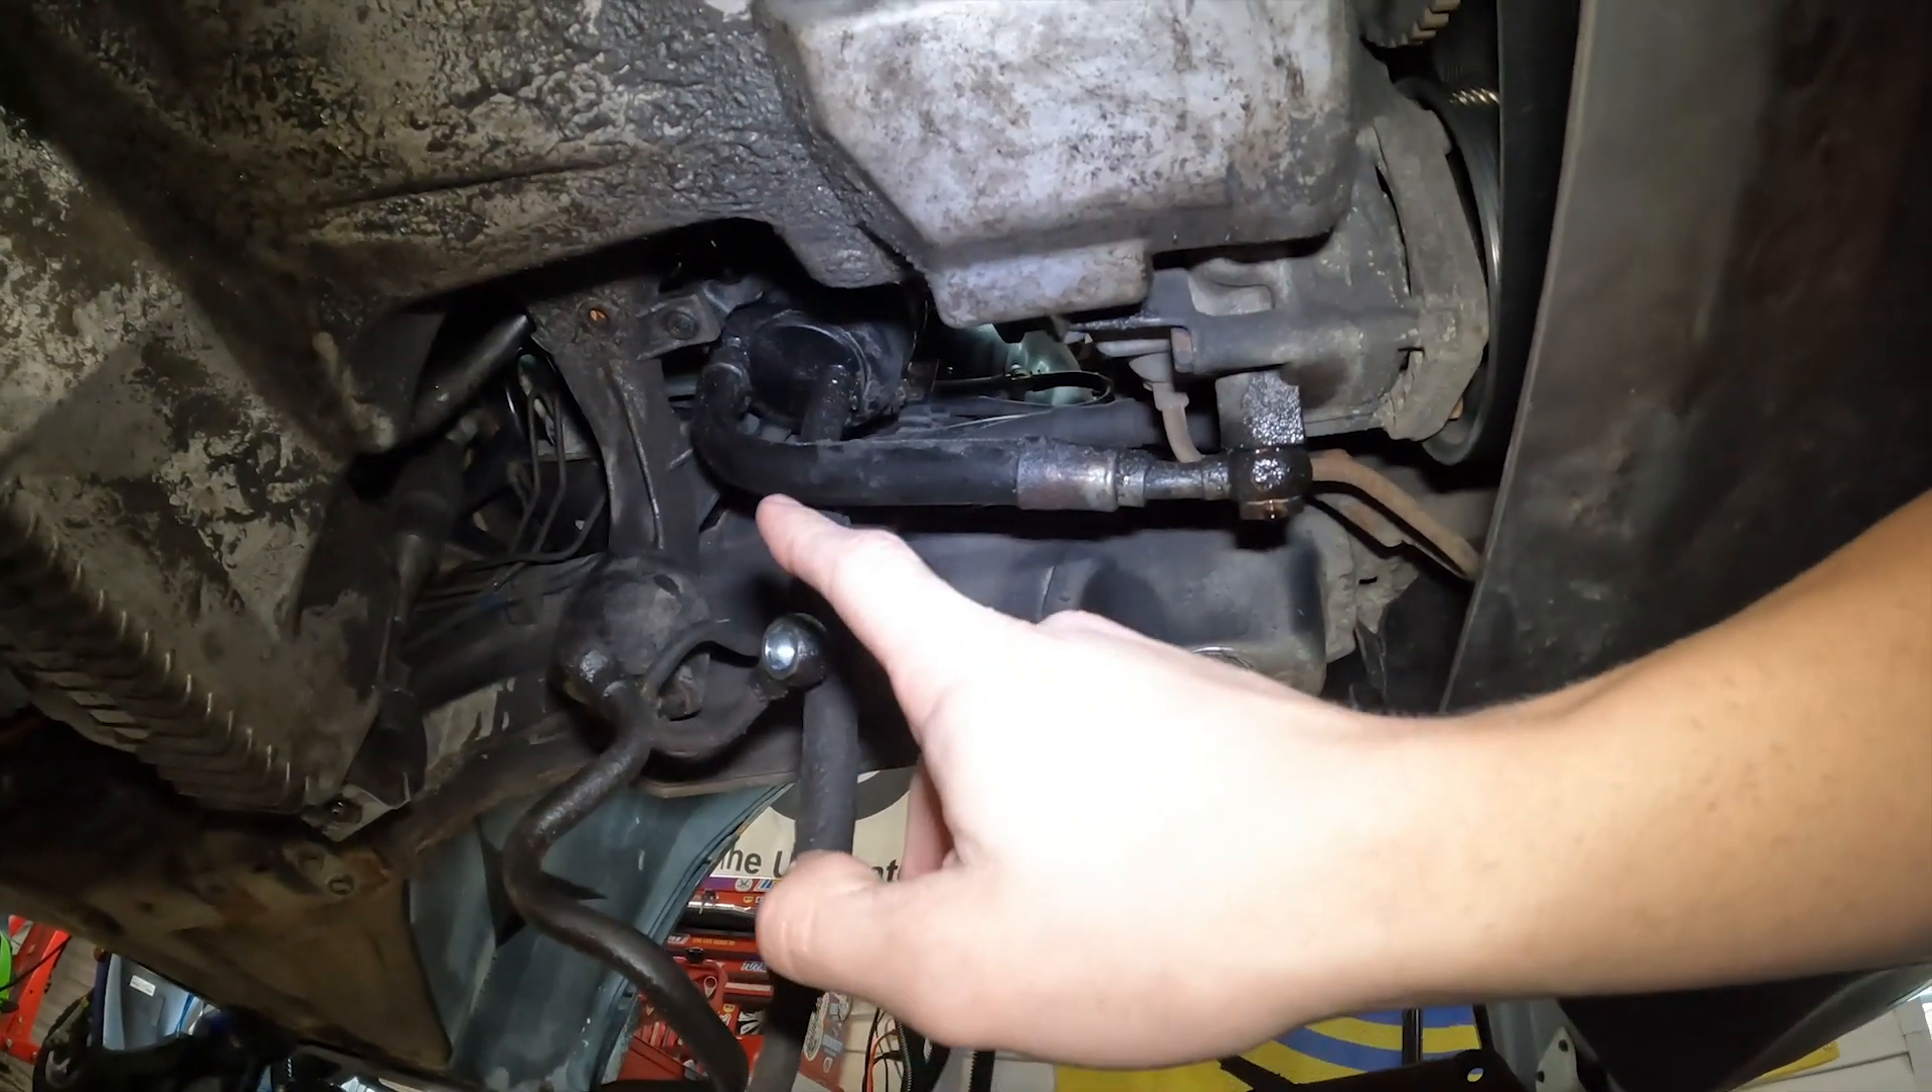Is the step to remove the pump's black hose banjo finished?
No.